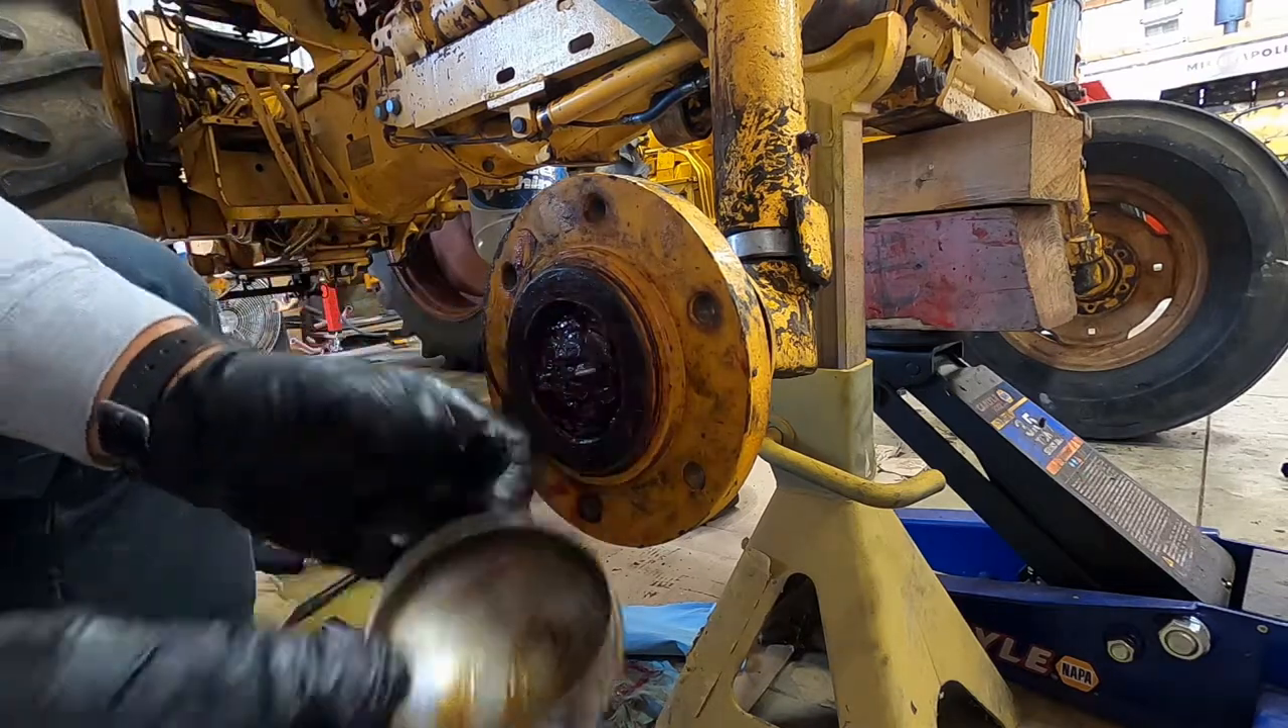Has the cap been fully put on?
No.